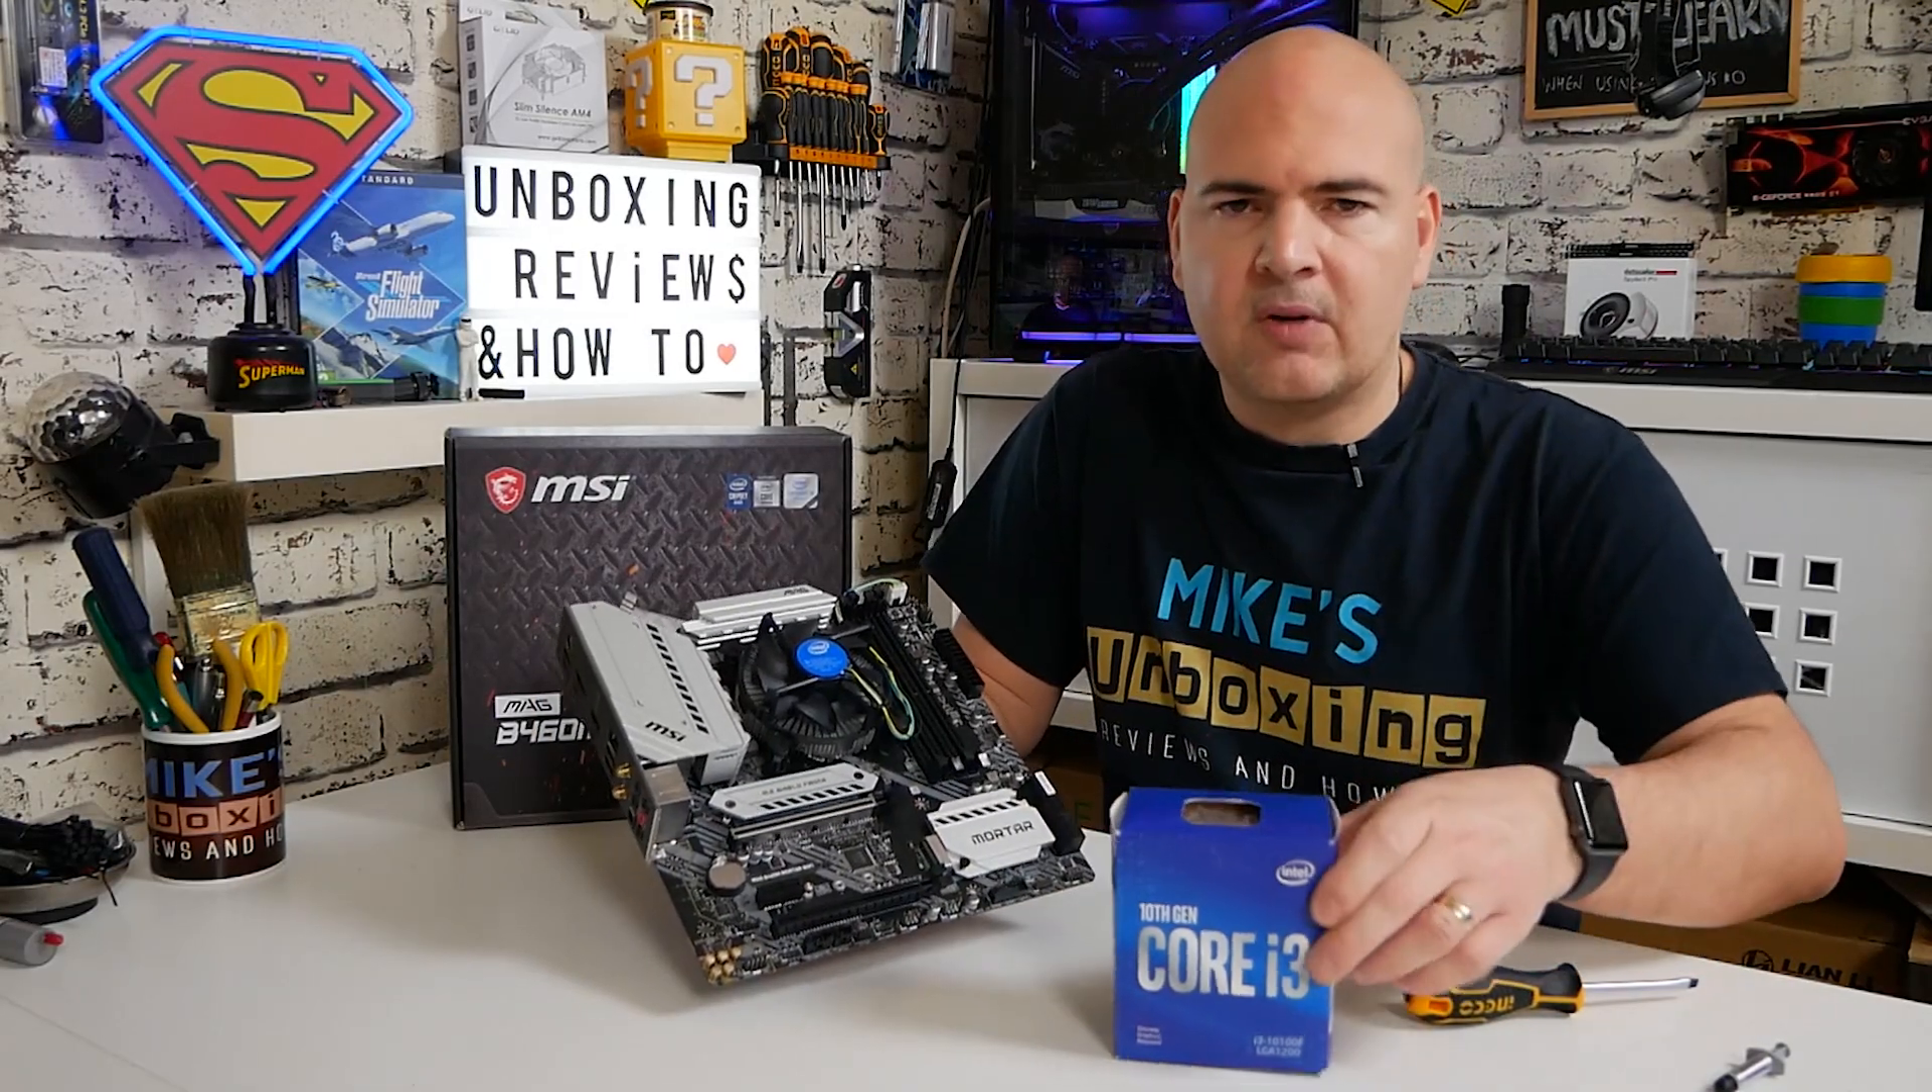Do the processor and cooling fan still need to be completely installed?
No.